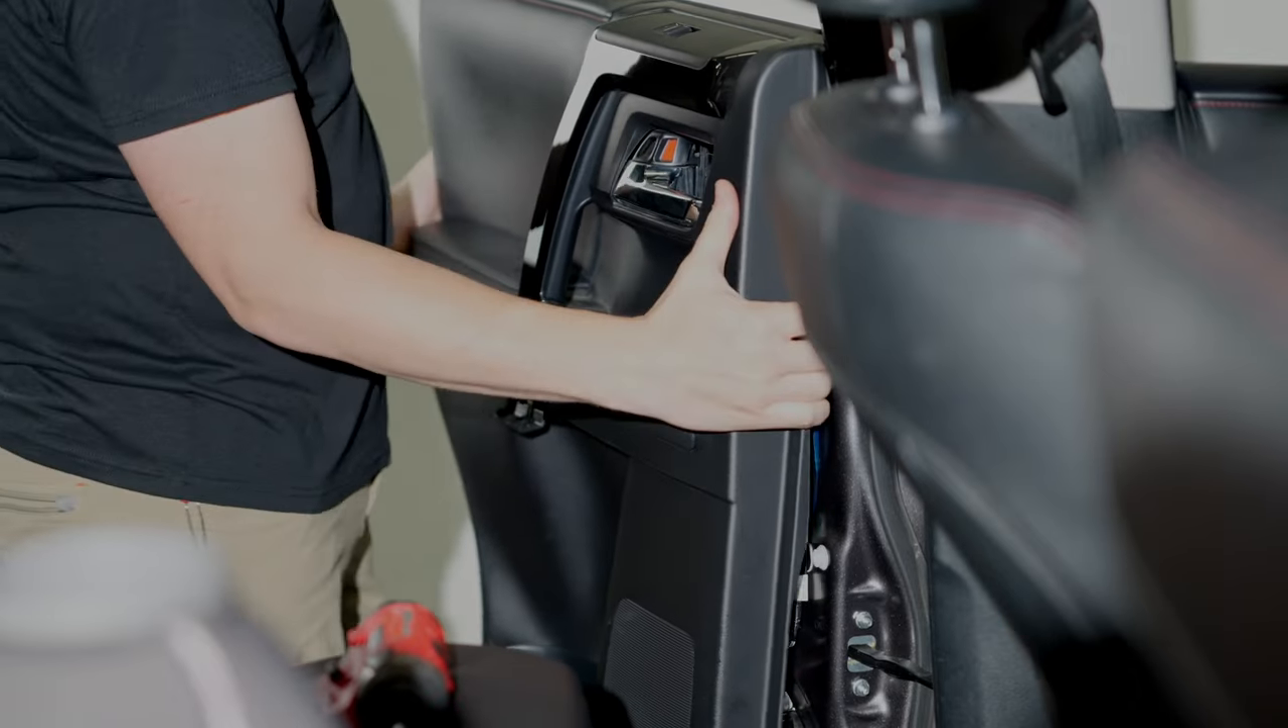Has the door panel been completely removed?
No.